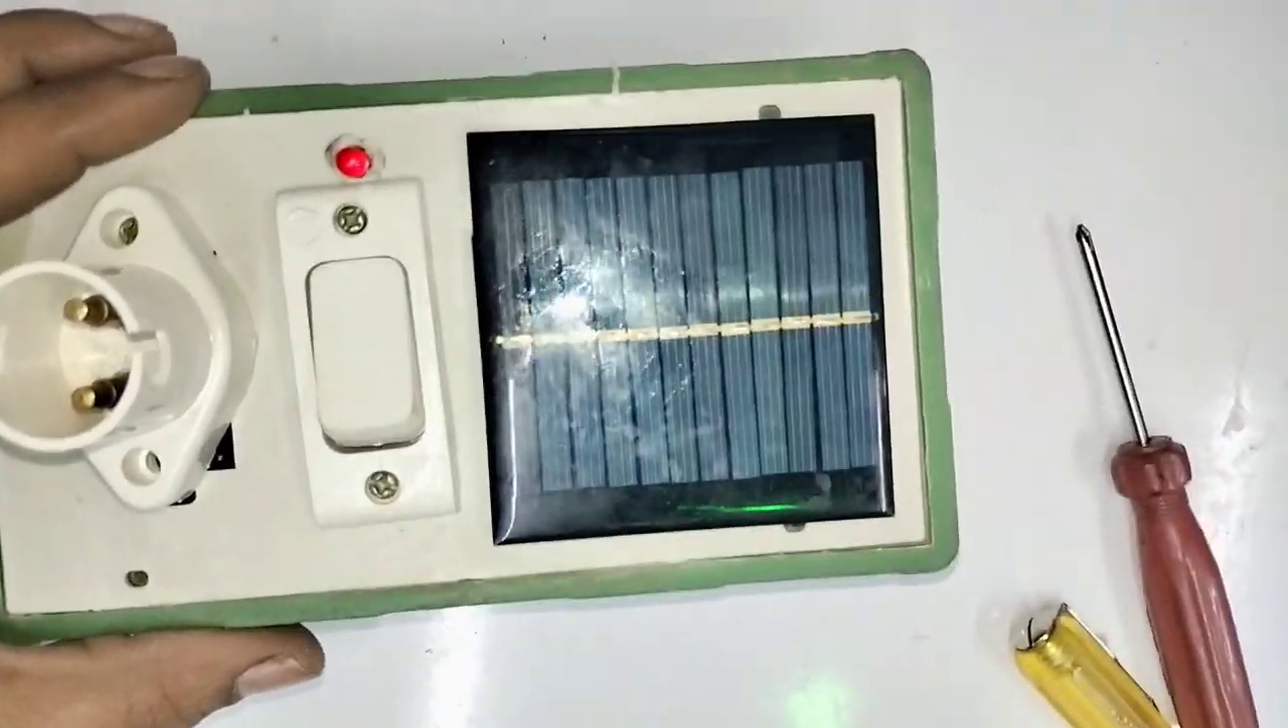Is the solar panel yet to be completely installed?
No.